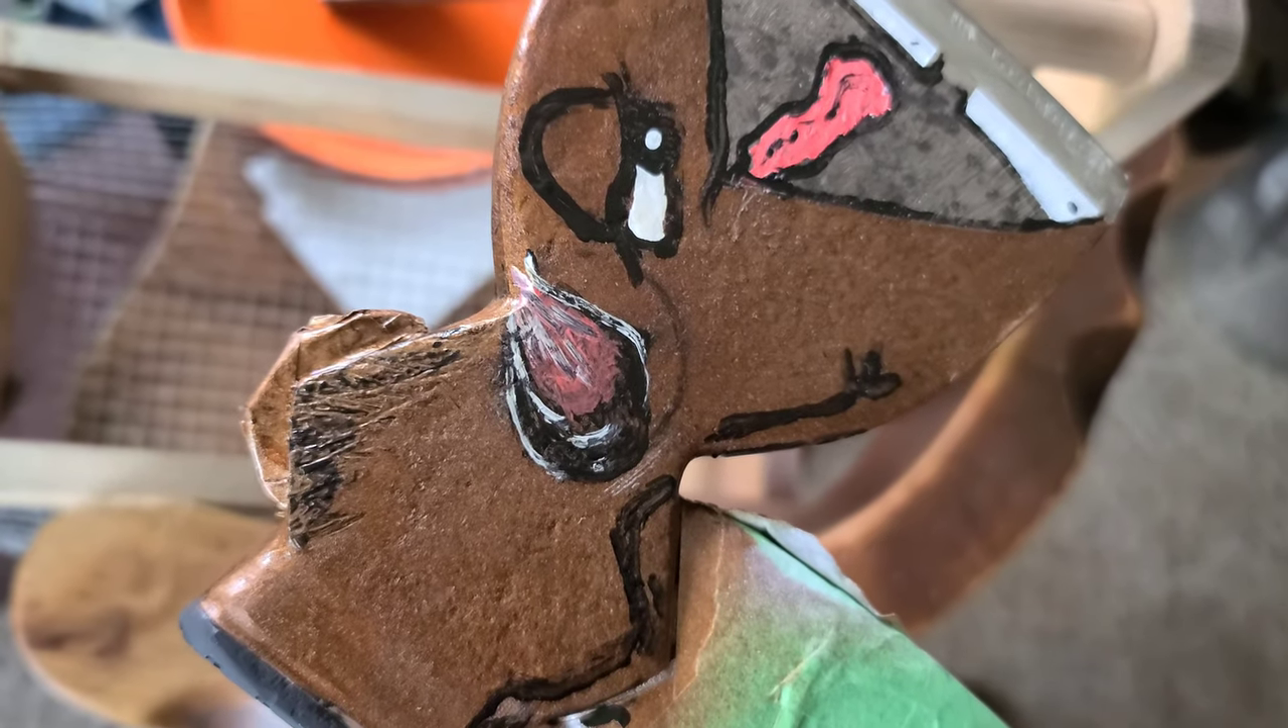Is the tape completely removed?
No.